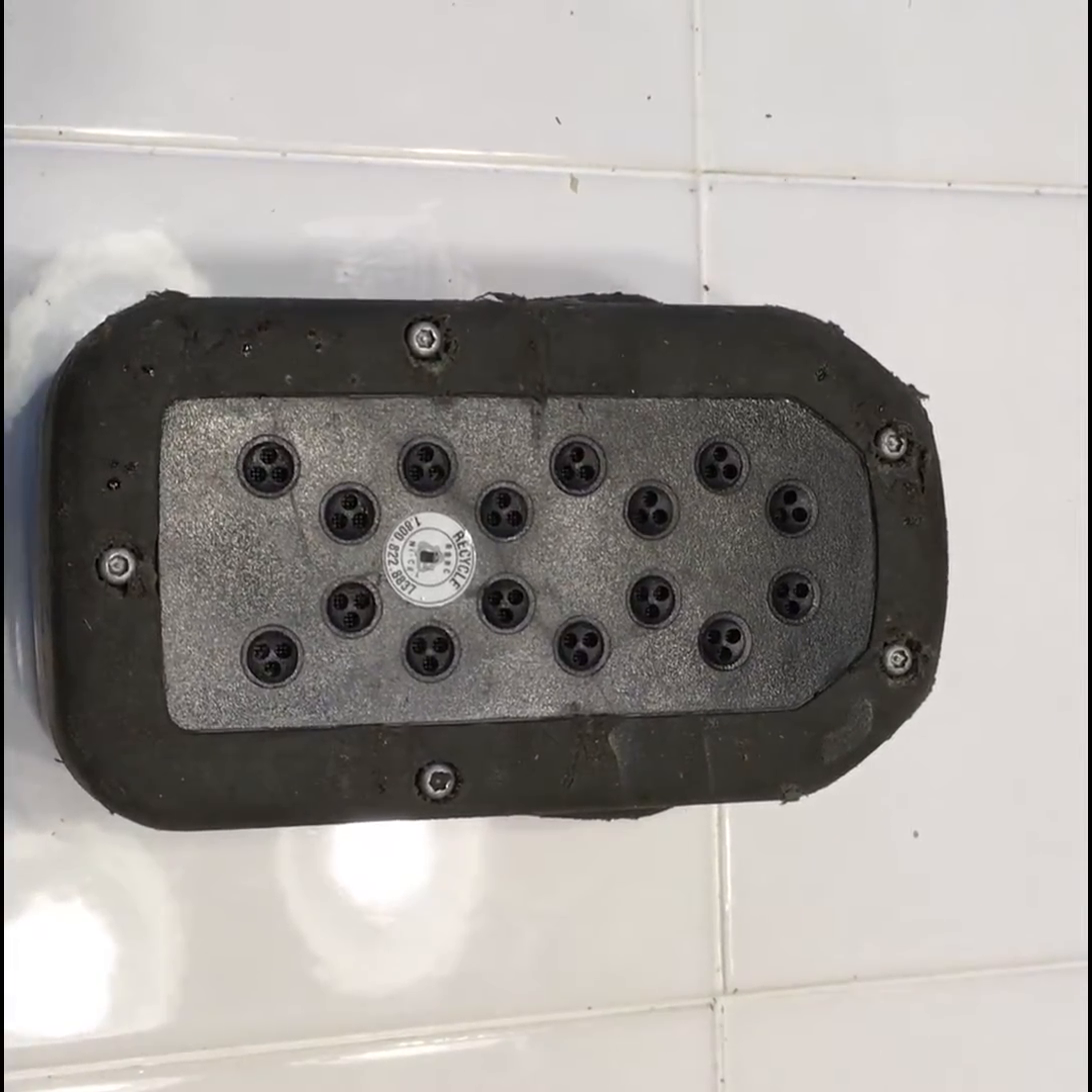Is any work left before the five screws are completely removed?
Yes.